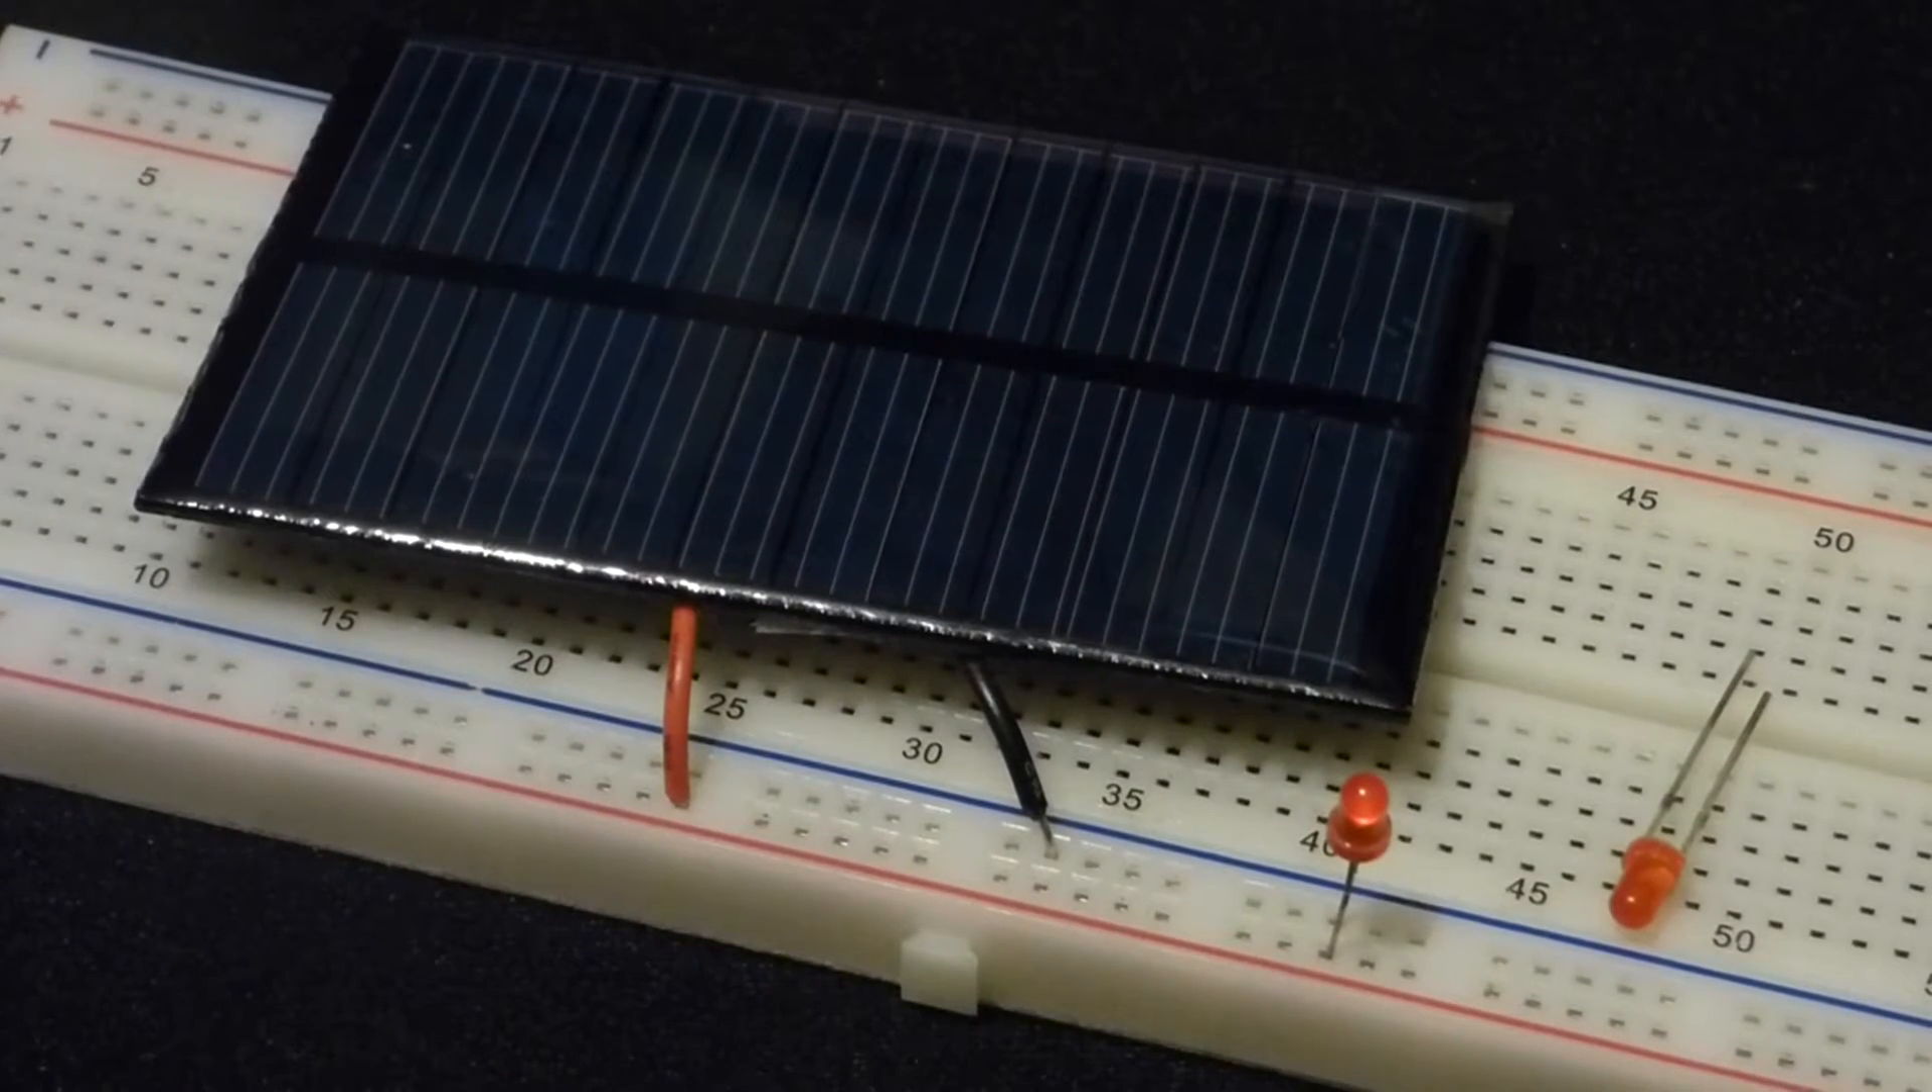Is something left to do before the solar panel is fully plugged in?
No.